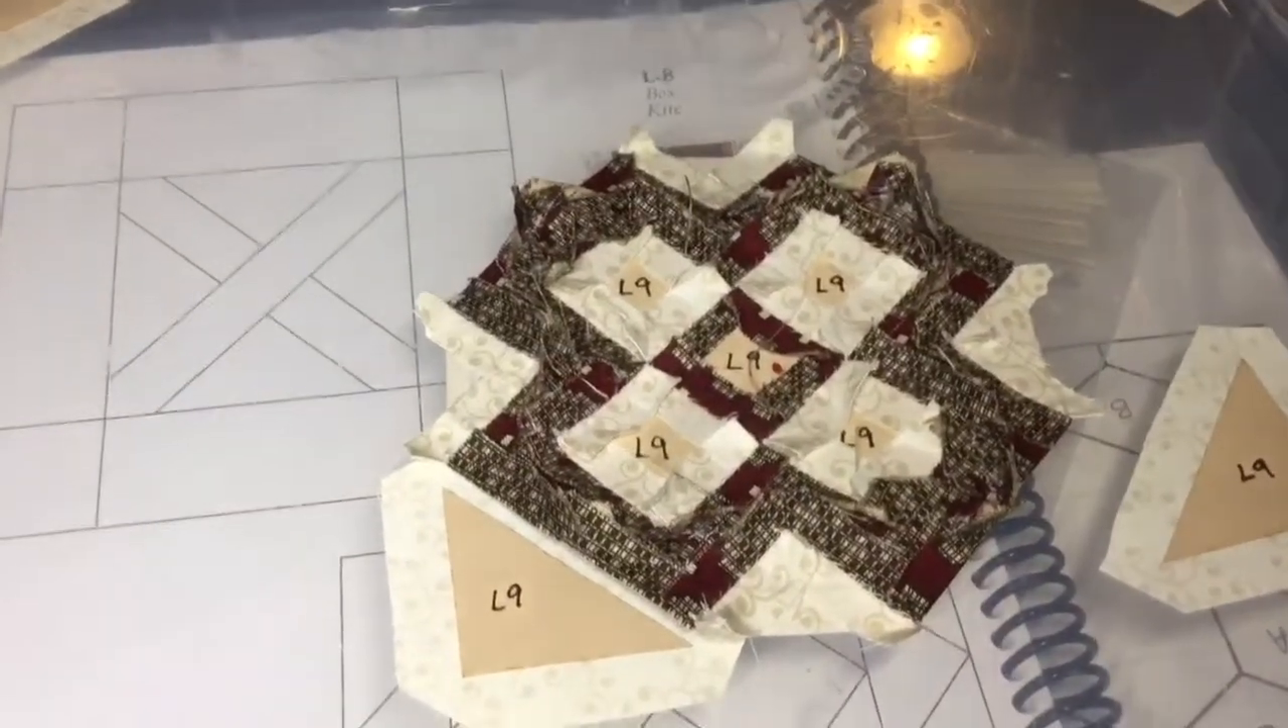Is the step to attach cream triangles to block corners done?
No.